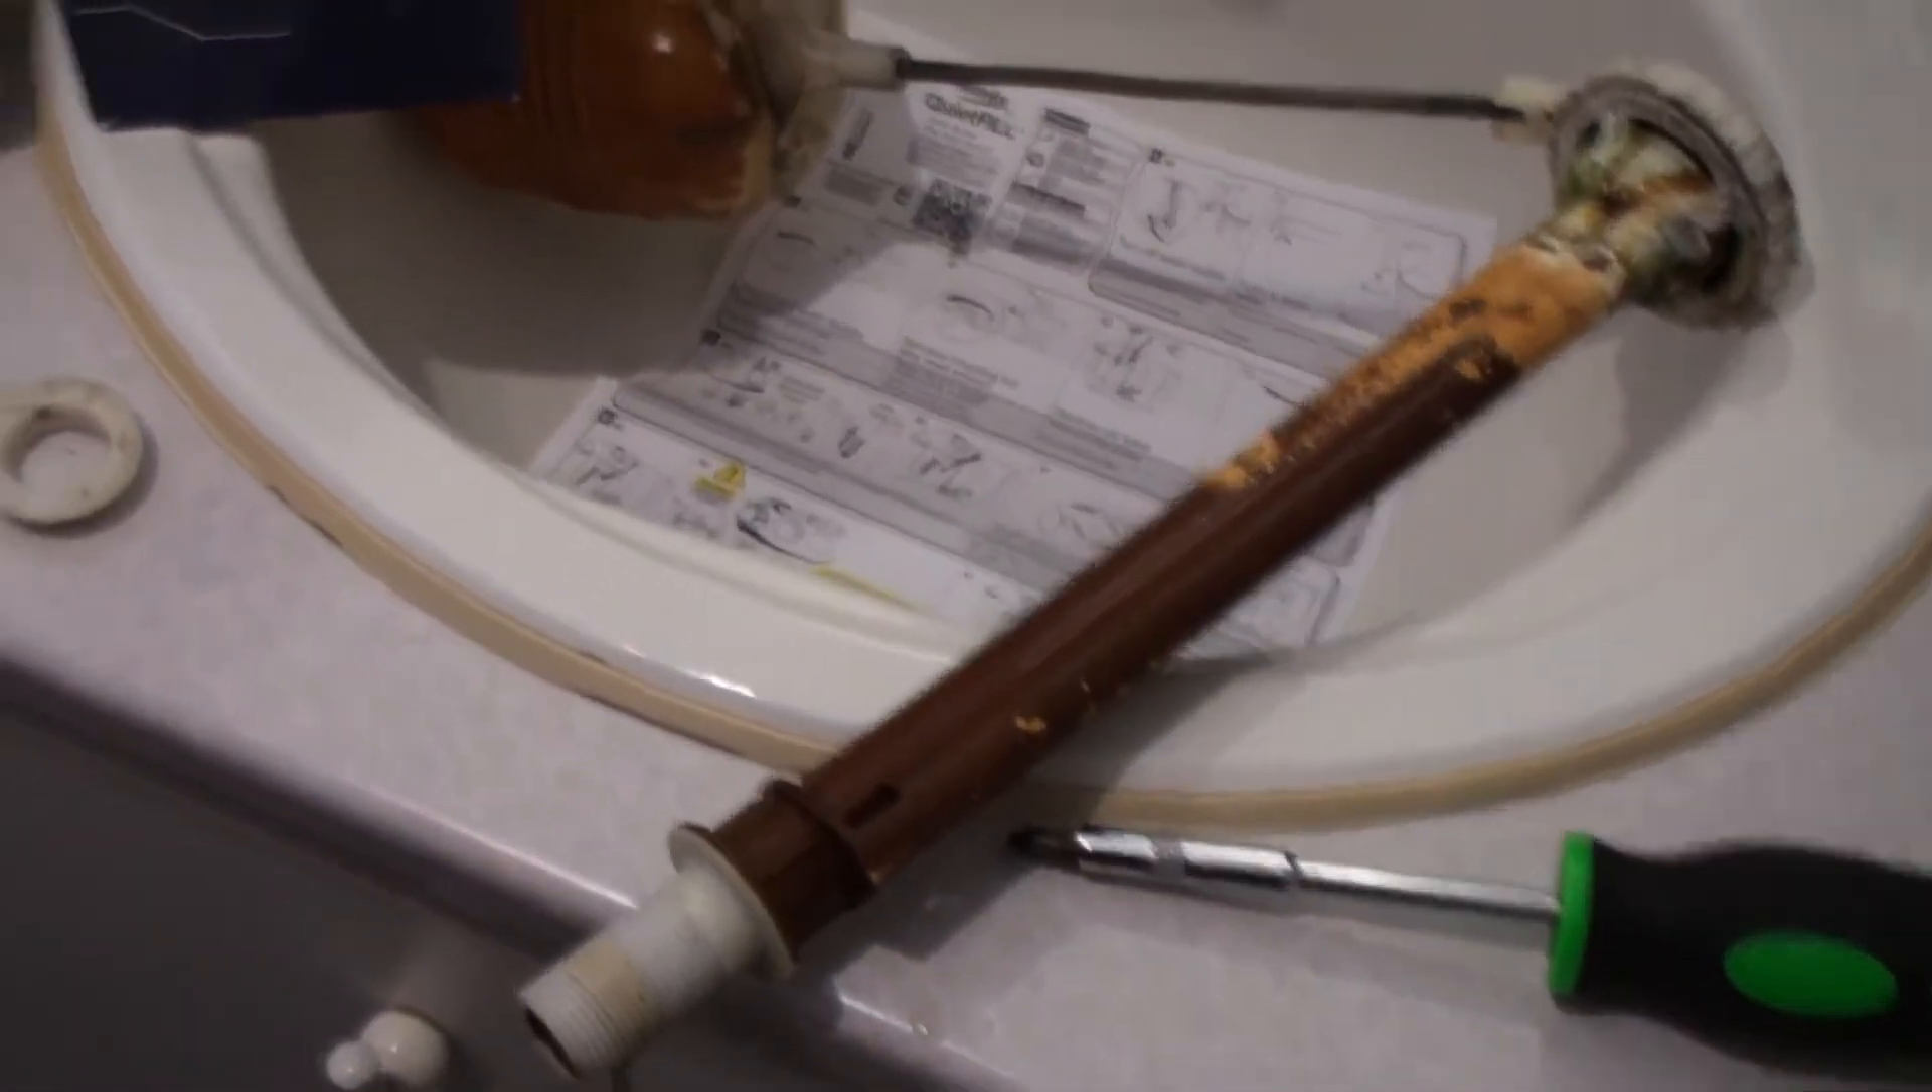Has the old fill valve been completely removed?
Yes.